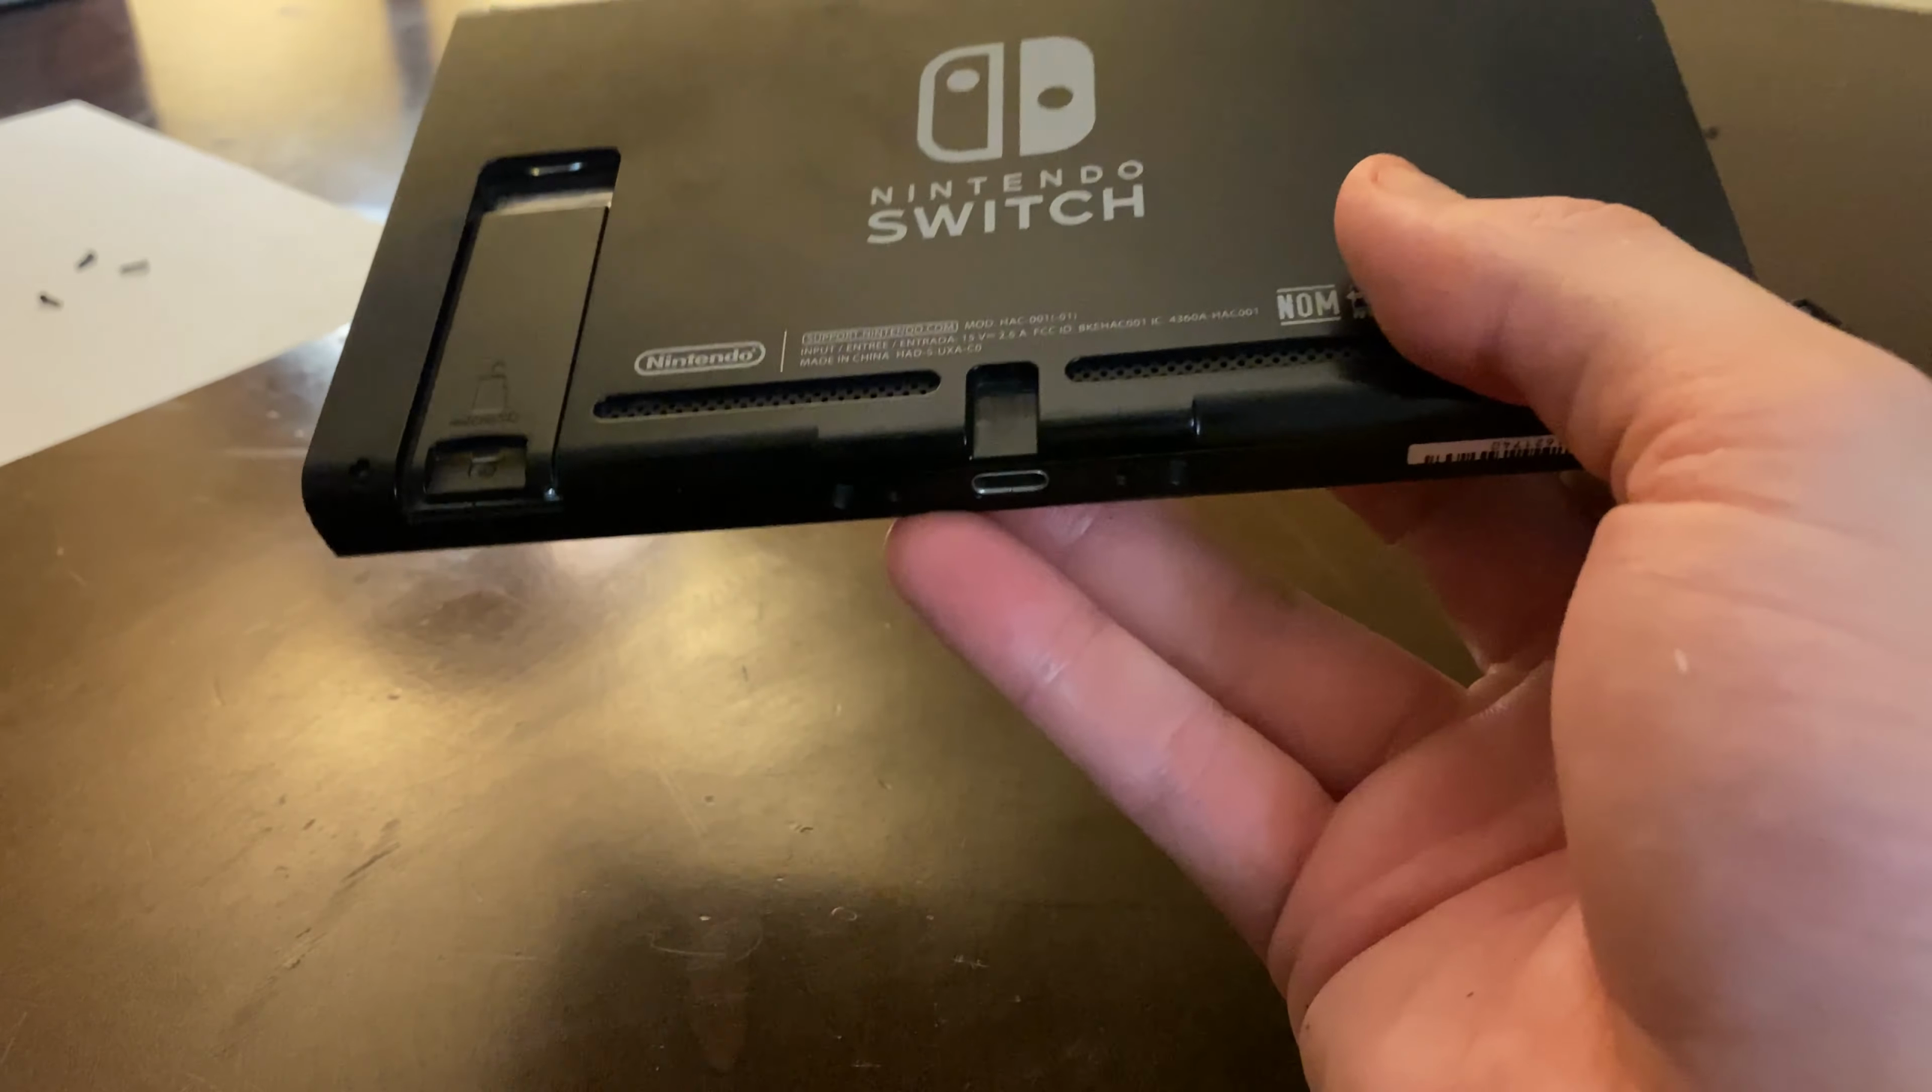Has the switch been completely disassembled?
No.